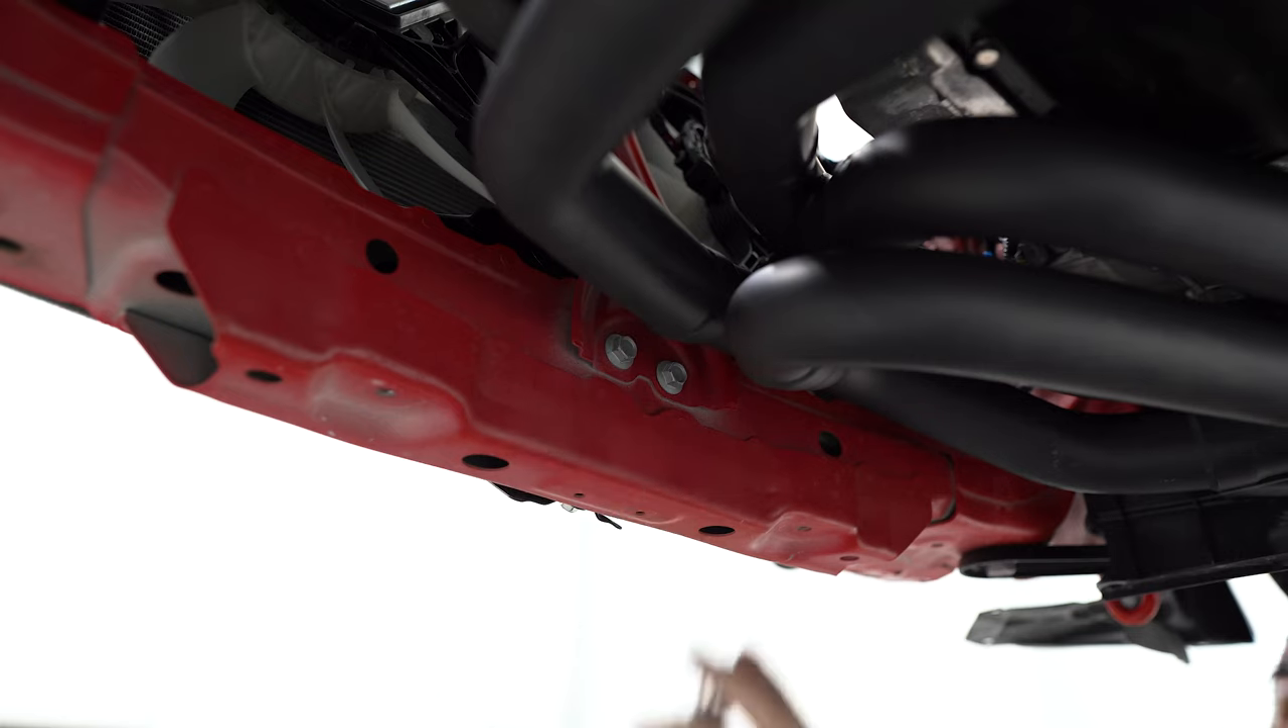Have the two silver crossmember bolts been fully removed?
No.